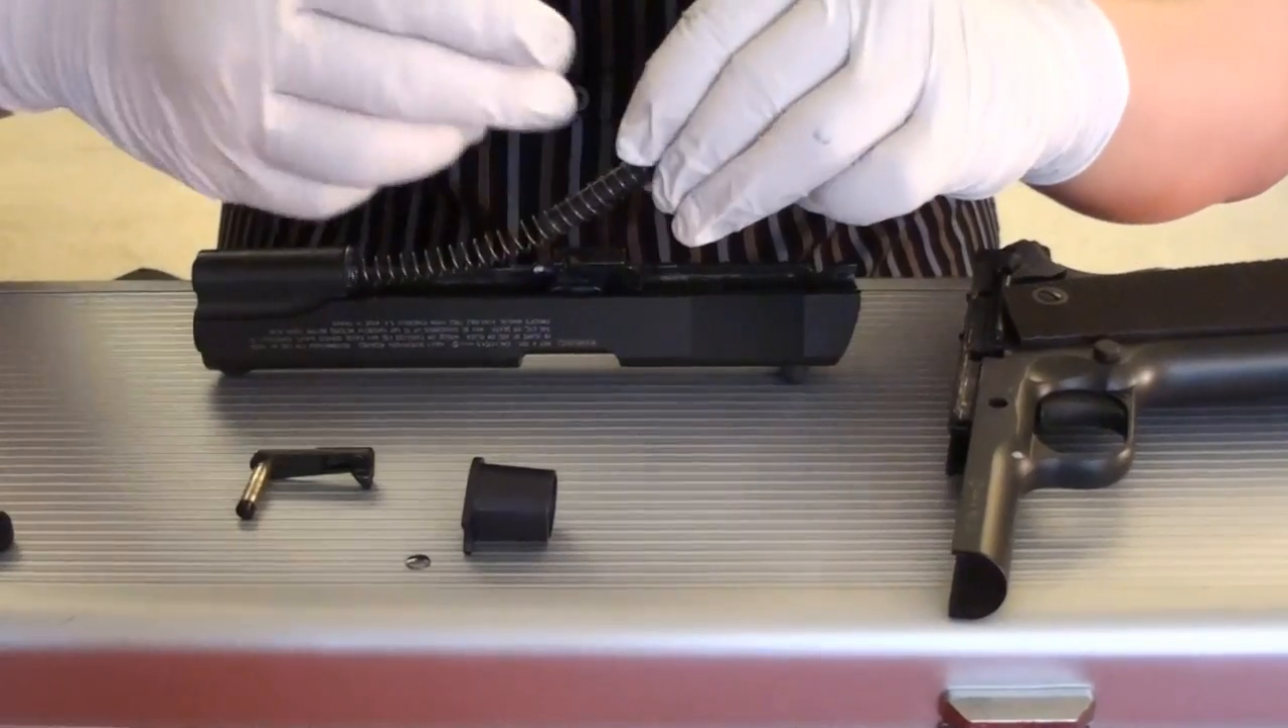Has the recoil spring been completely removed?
No.